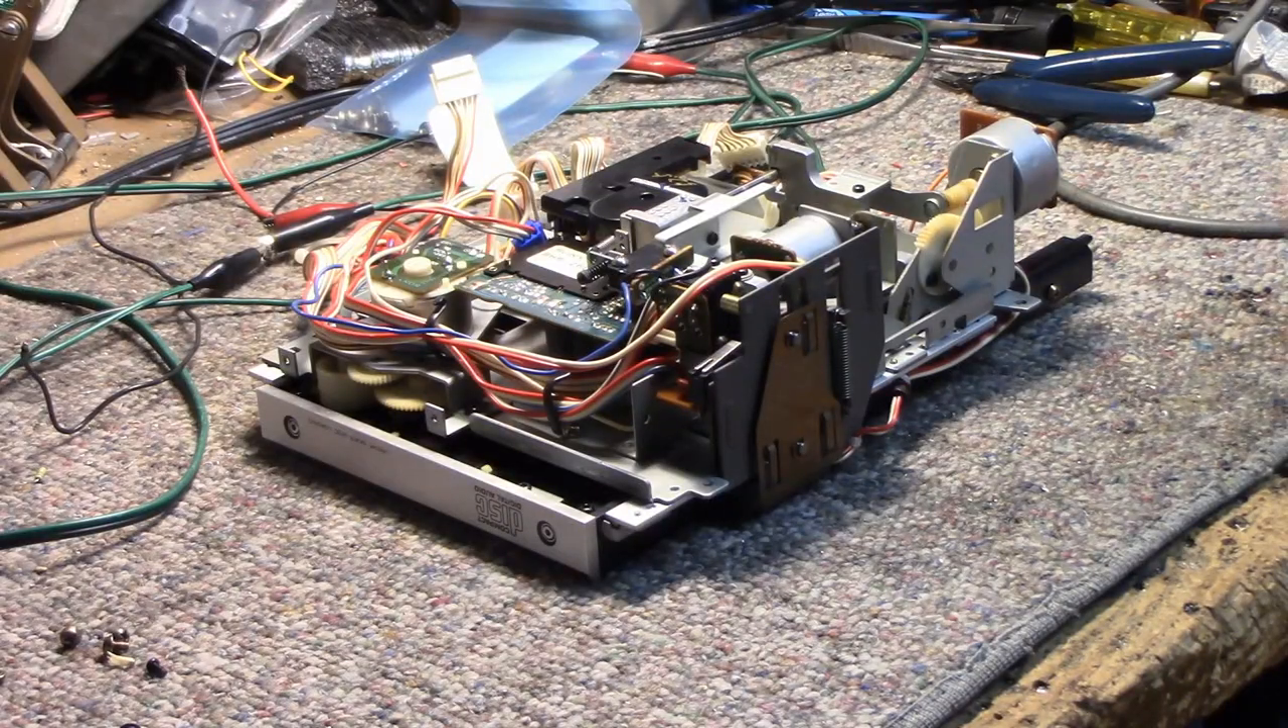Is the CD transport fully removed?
Yes.